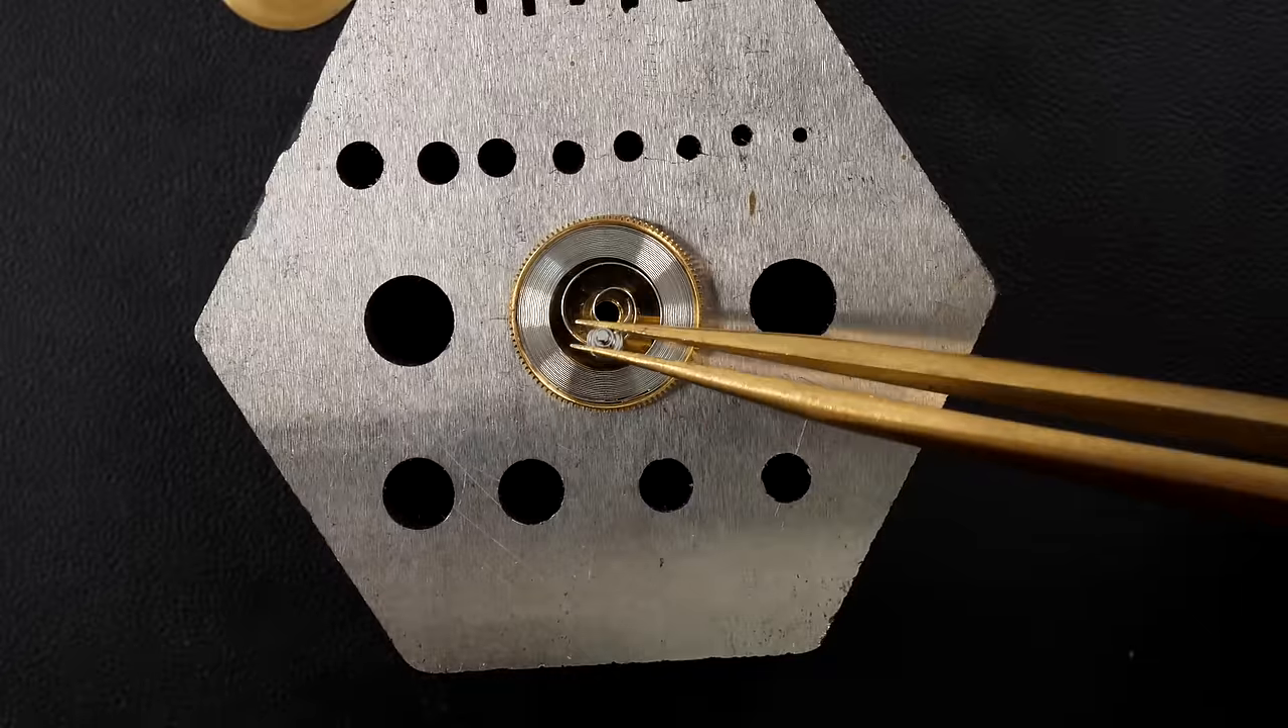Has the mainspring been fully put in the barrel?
Yes.